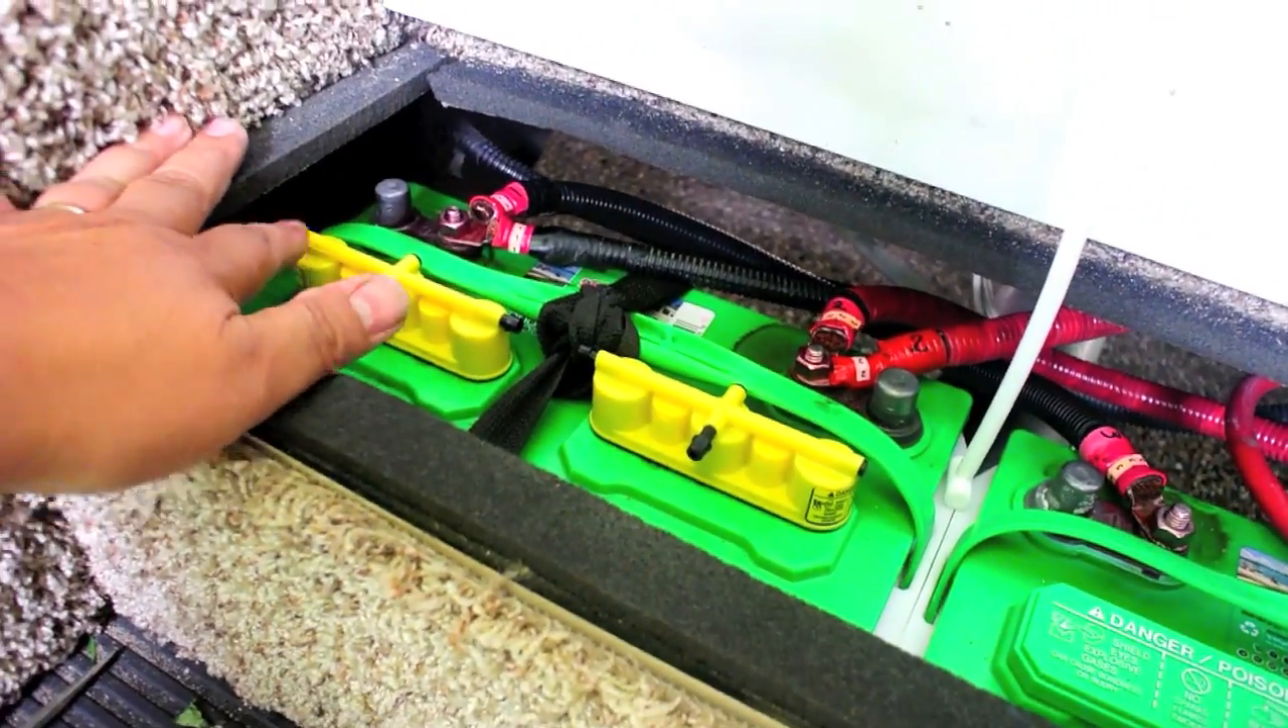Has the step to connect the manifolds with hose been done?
No.